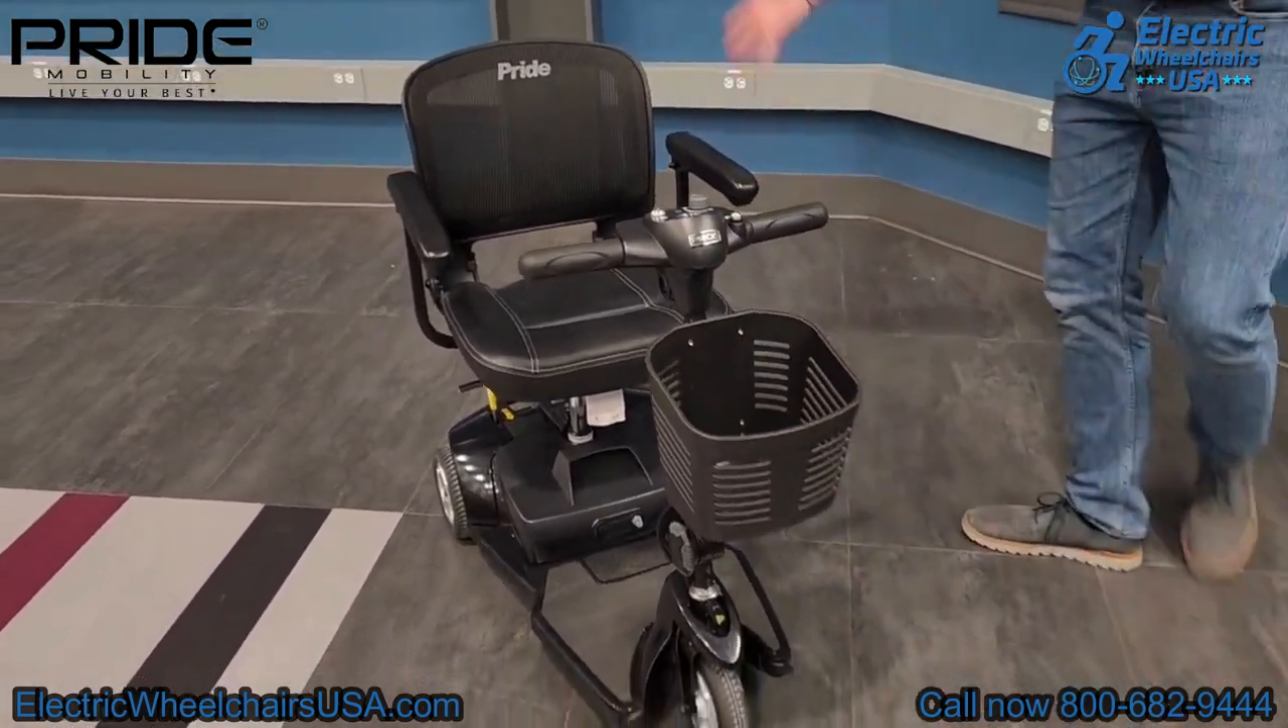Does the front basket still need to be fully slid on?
No.